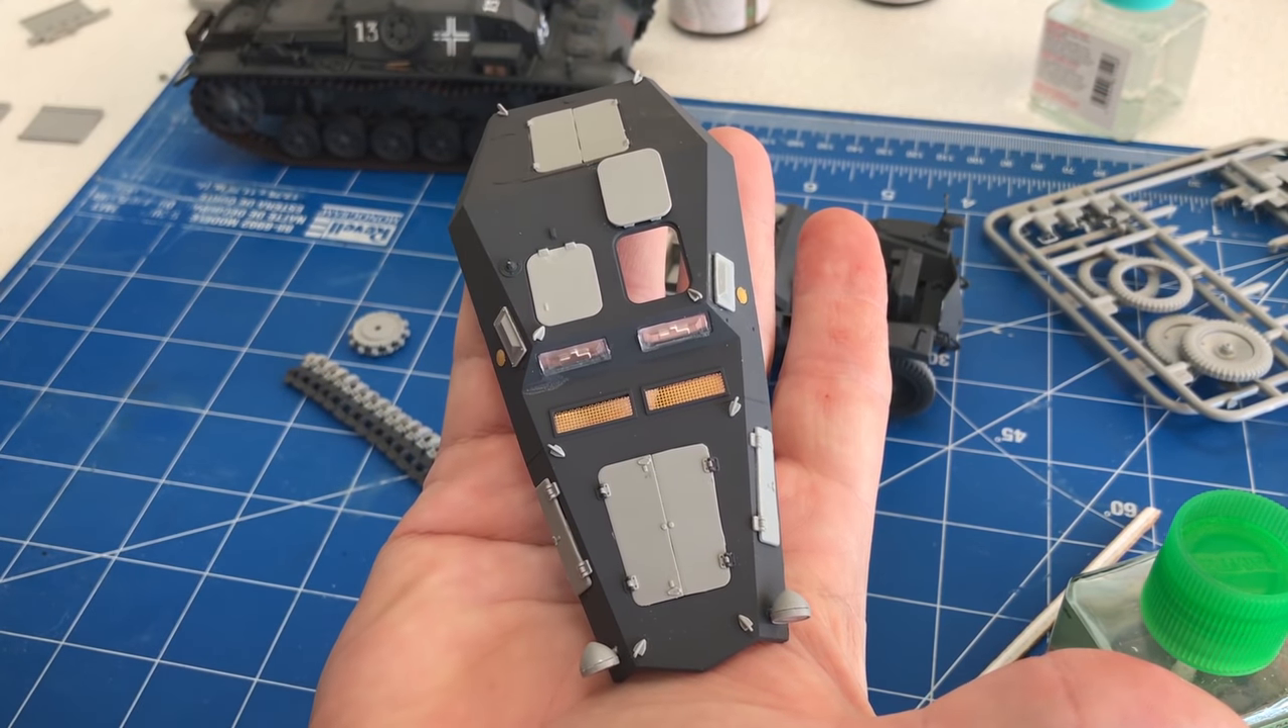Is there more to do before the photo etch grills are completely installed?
No.